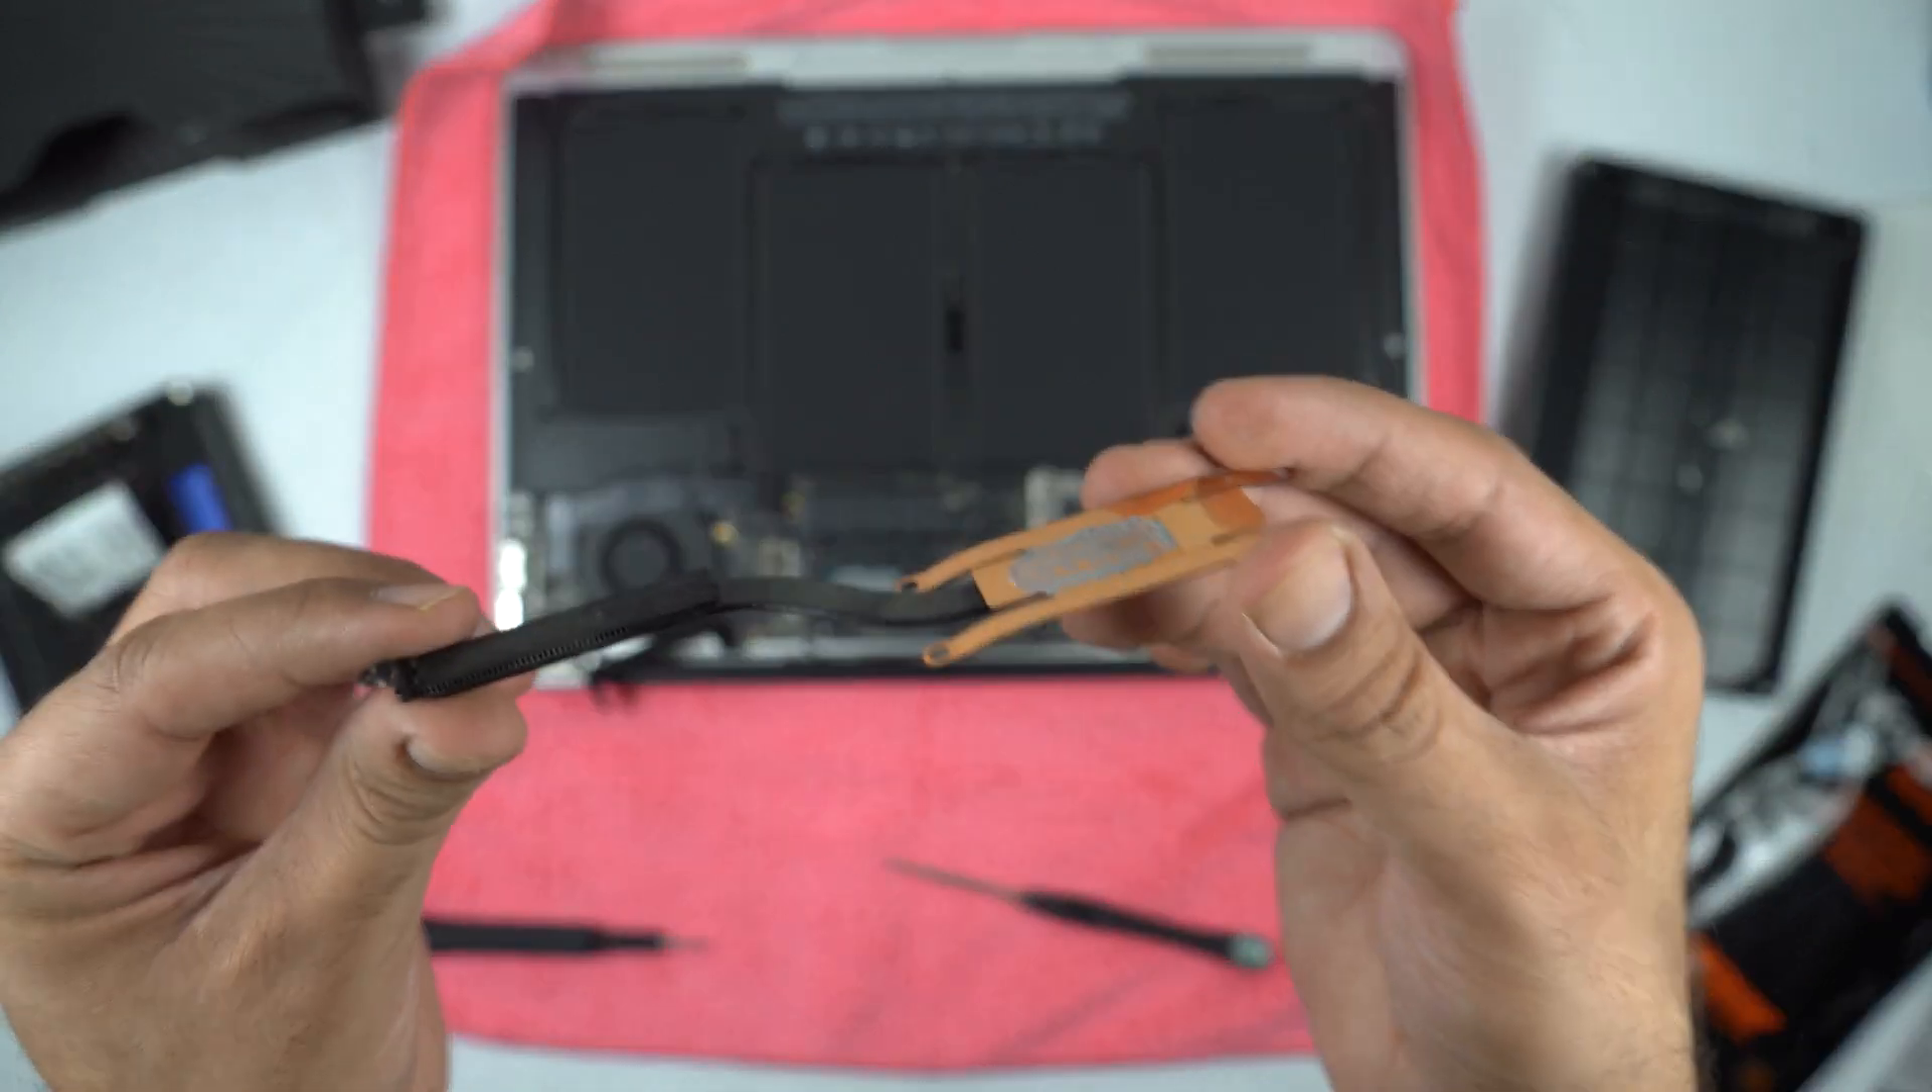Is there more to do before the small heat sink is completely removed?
No.